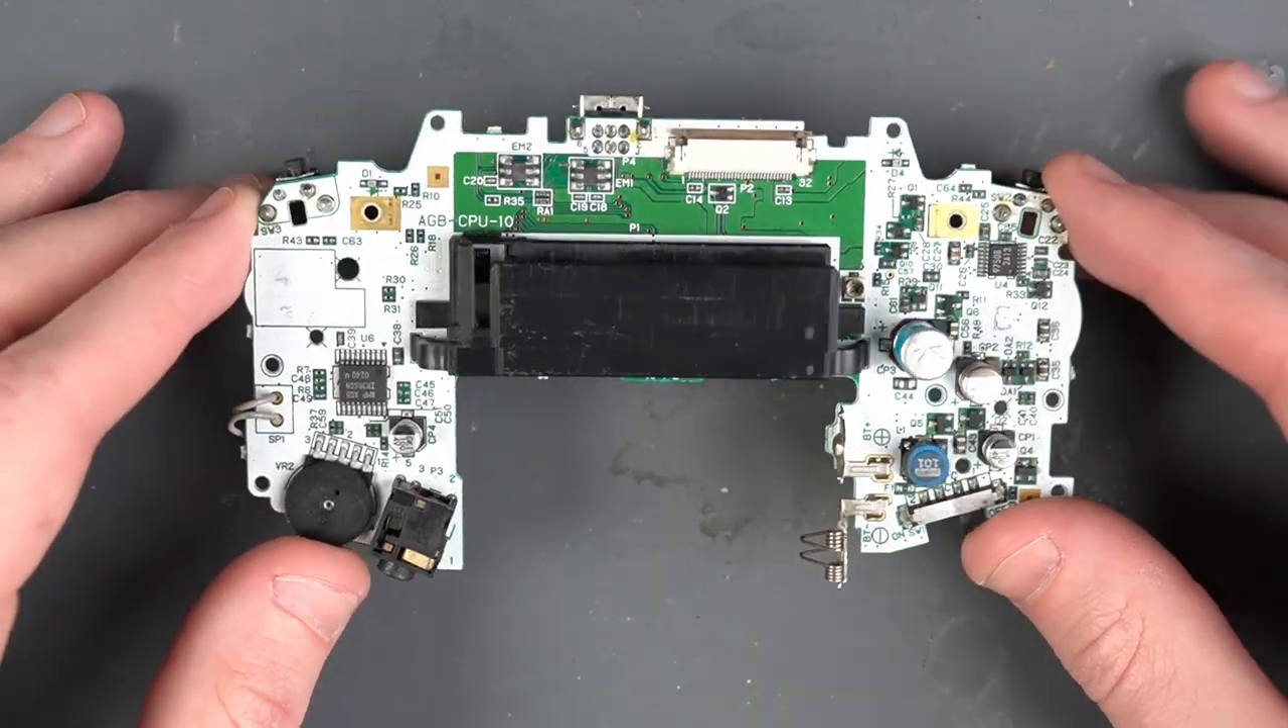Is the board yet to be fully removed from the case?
No.